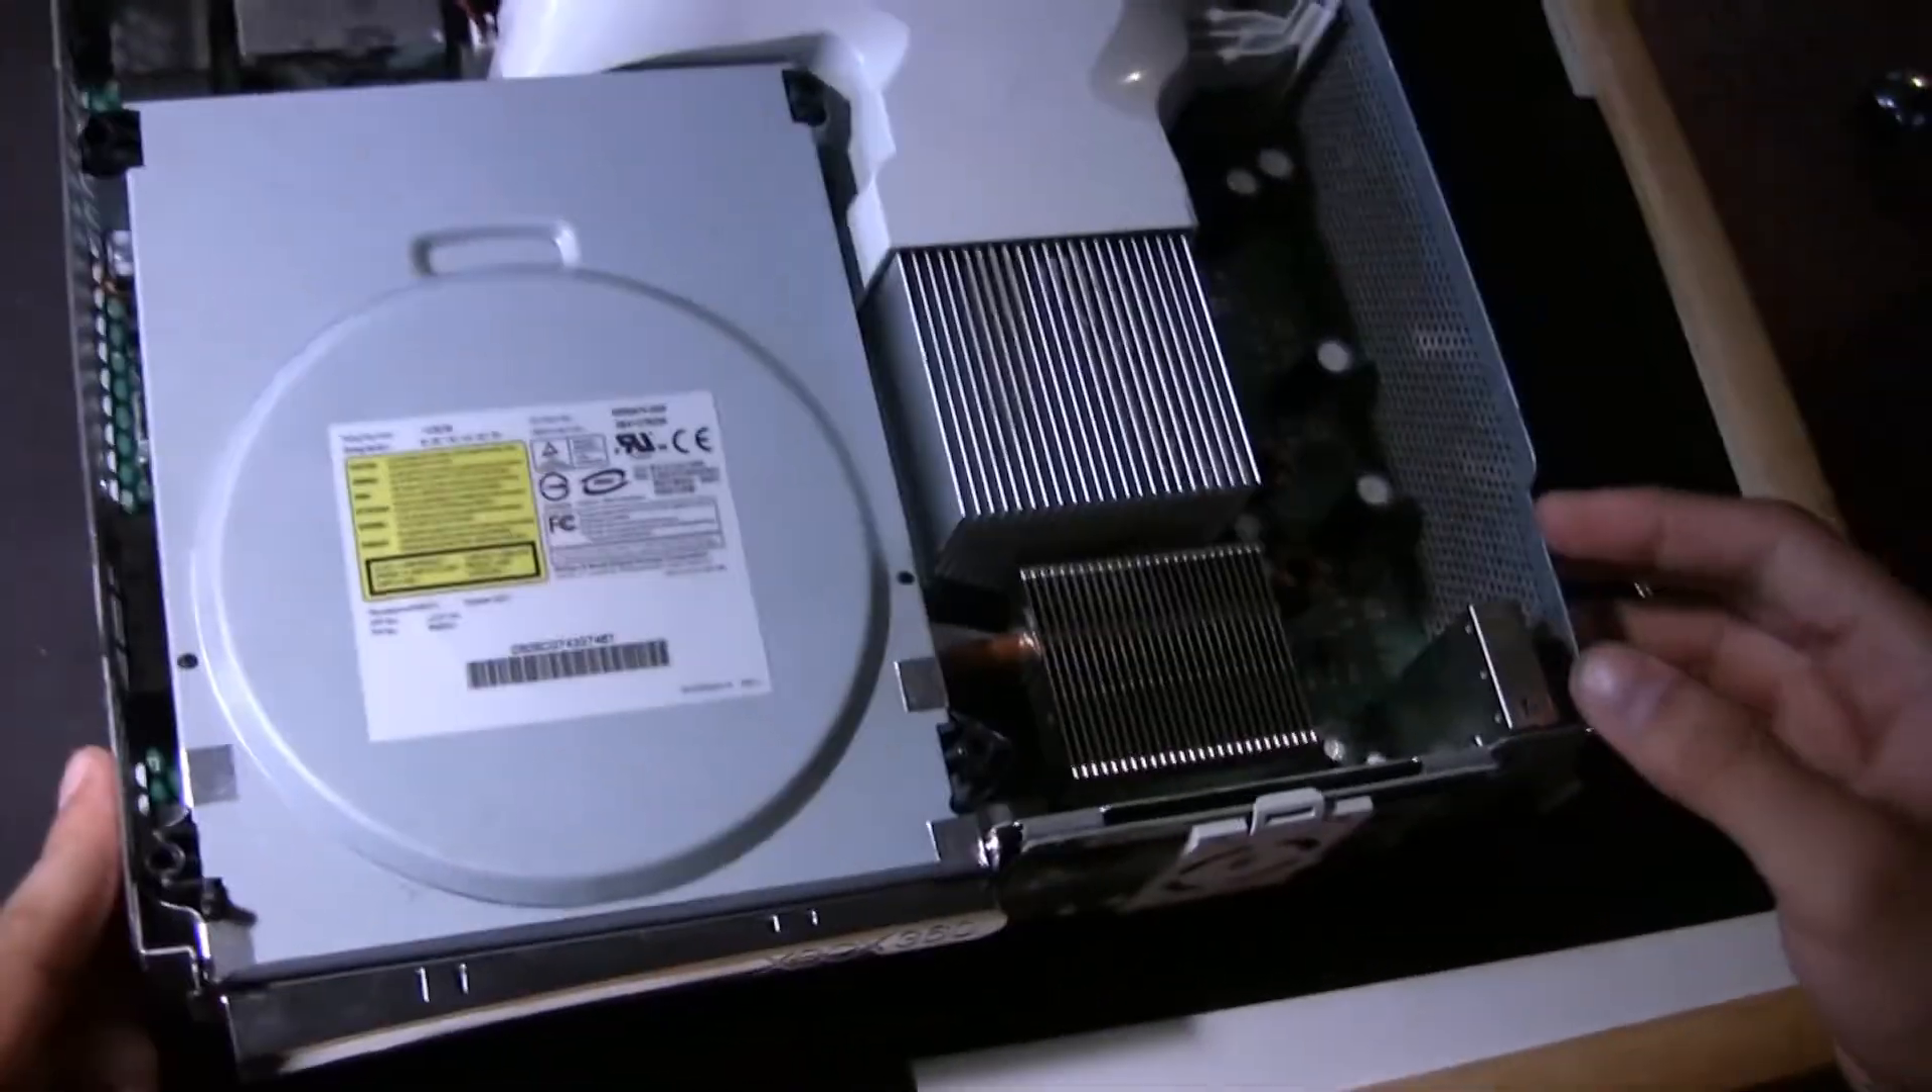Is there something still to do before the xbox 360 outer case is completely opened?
No.